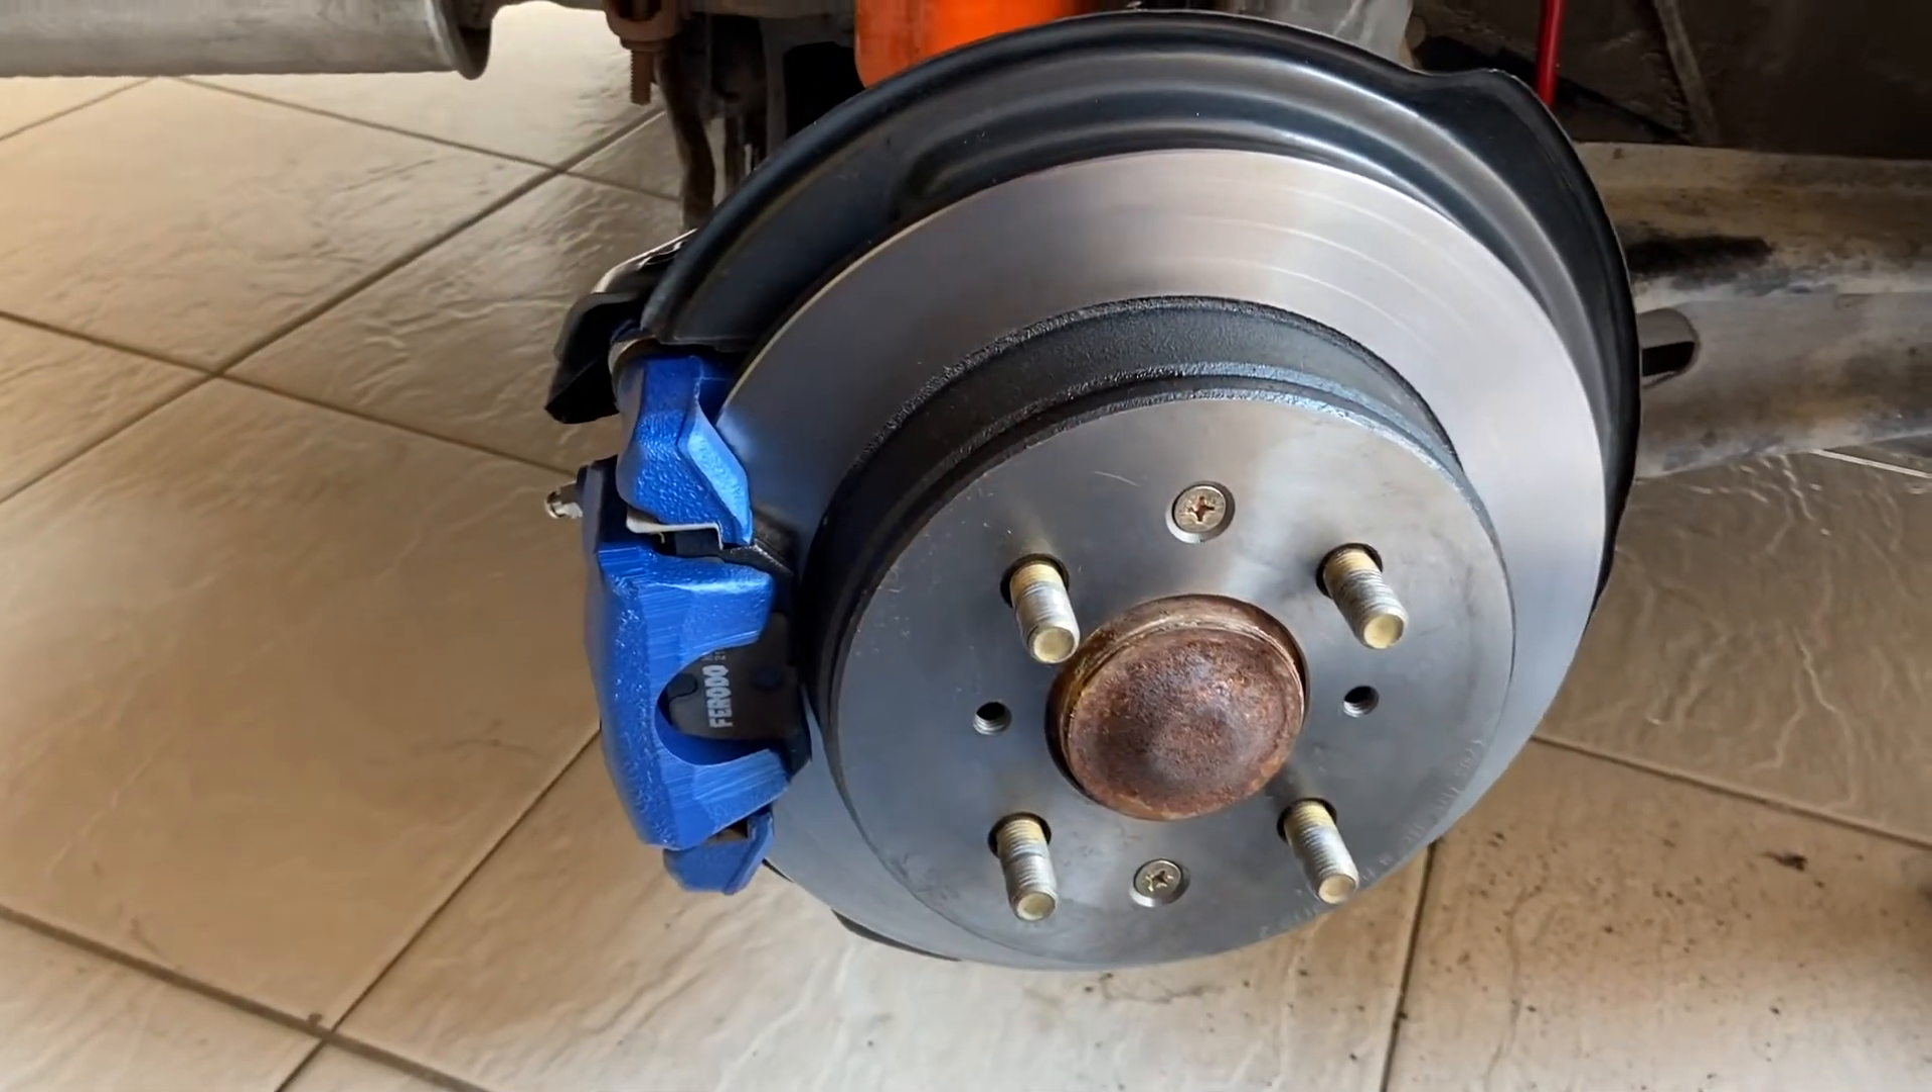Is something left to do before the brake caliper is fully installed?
No.